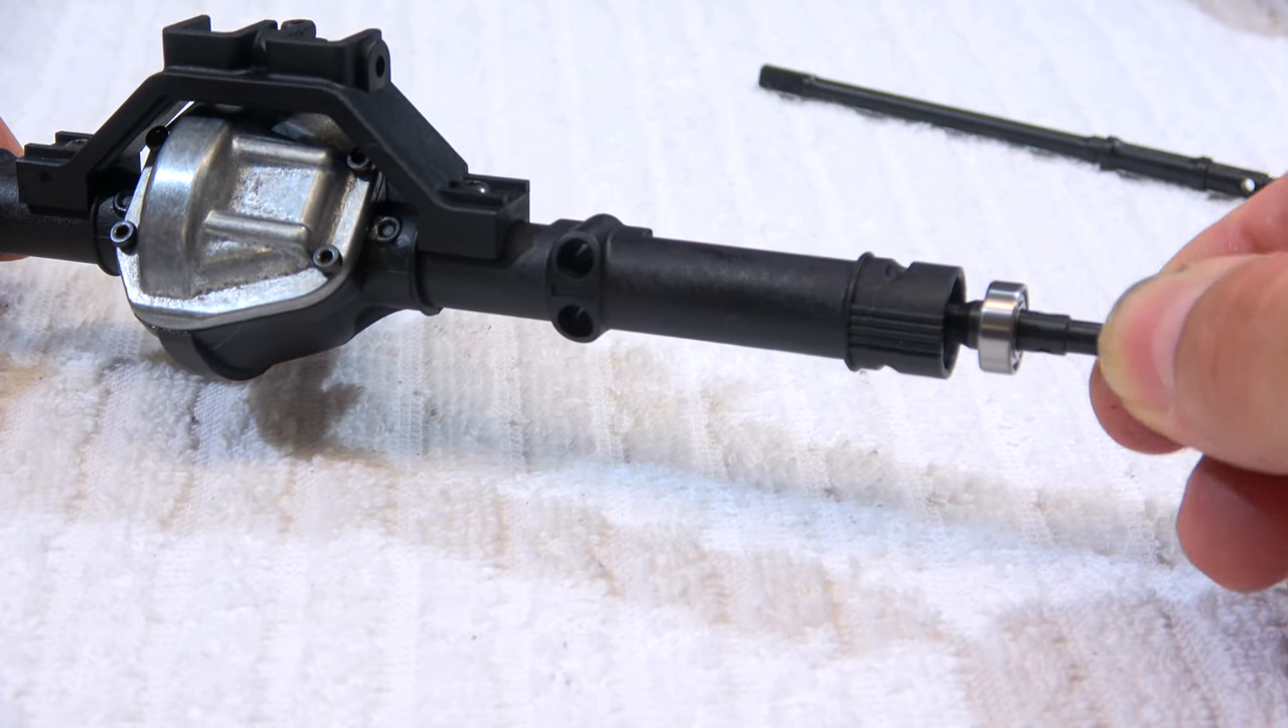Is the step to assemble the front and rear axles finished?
No.